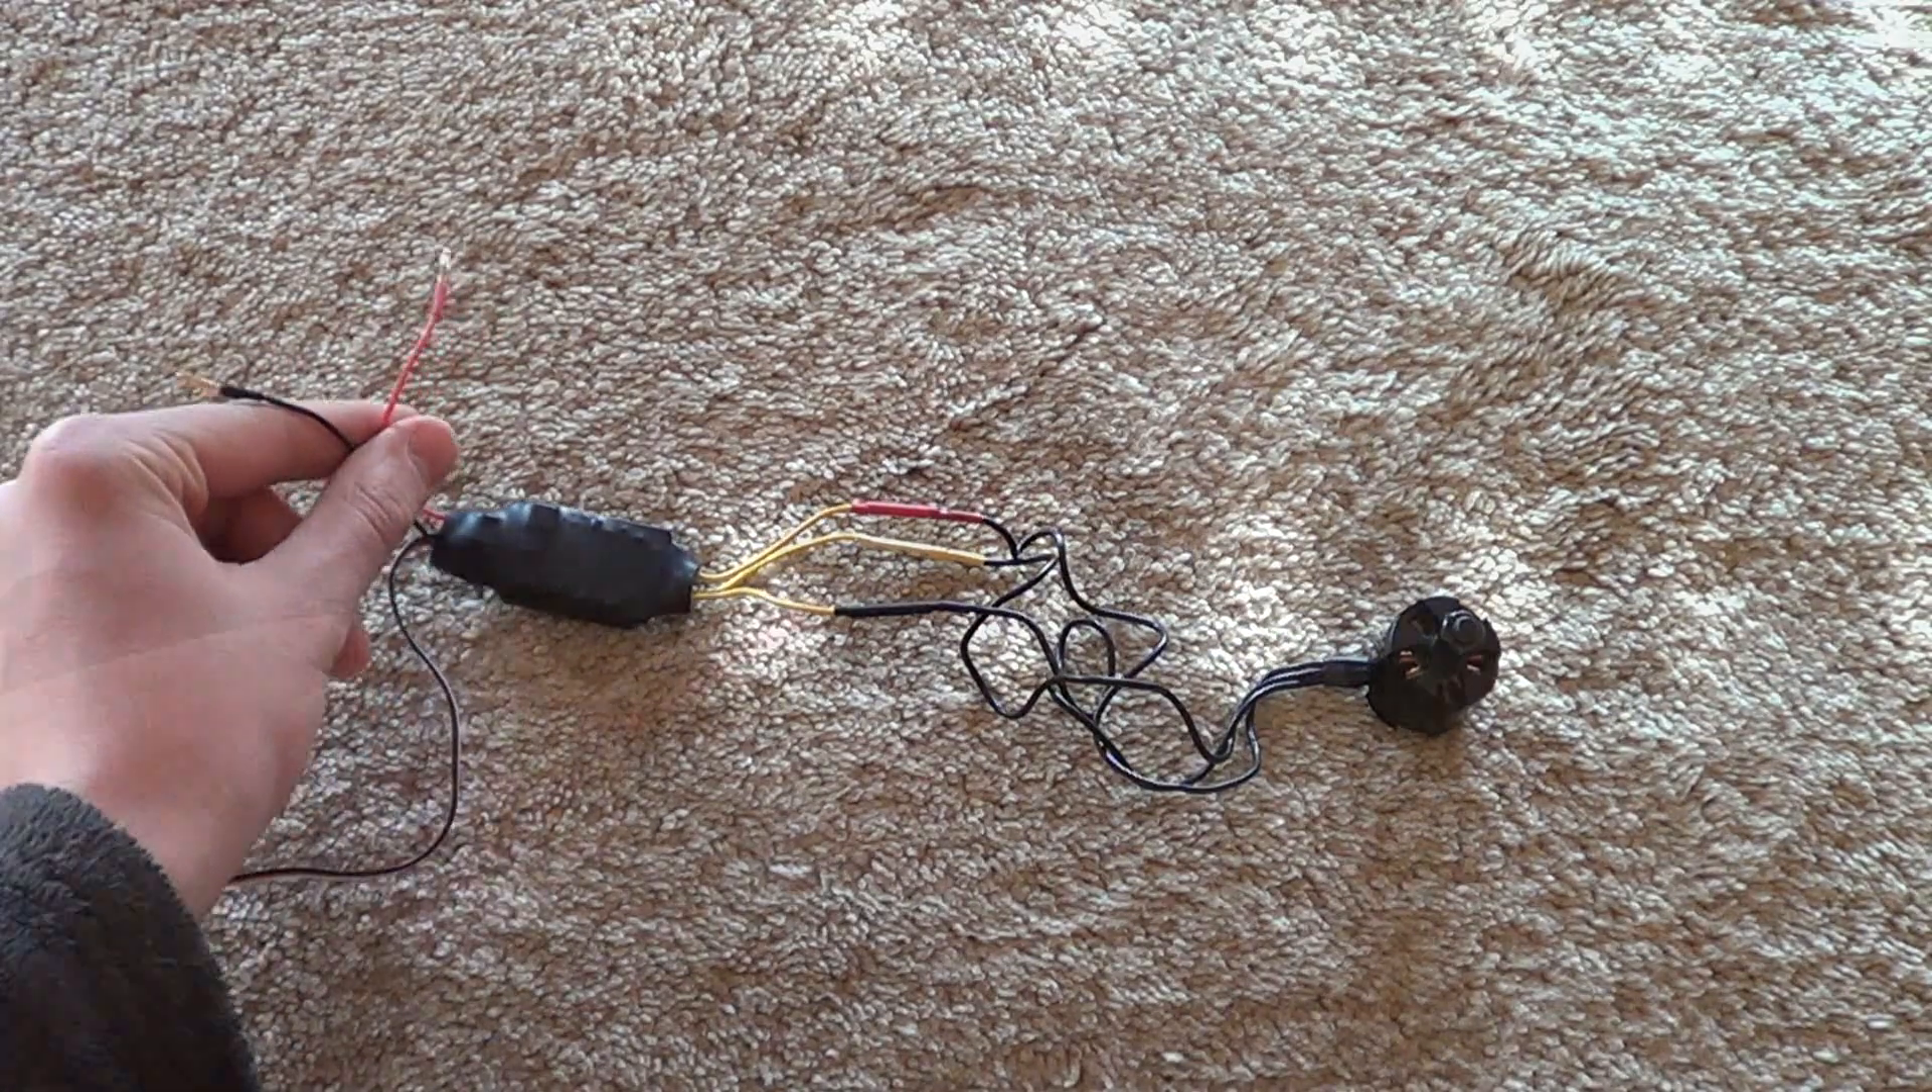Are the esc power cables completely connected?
No.